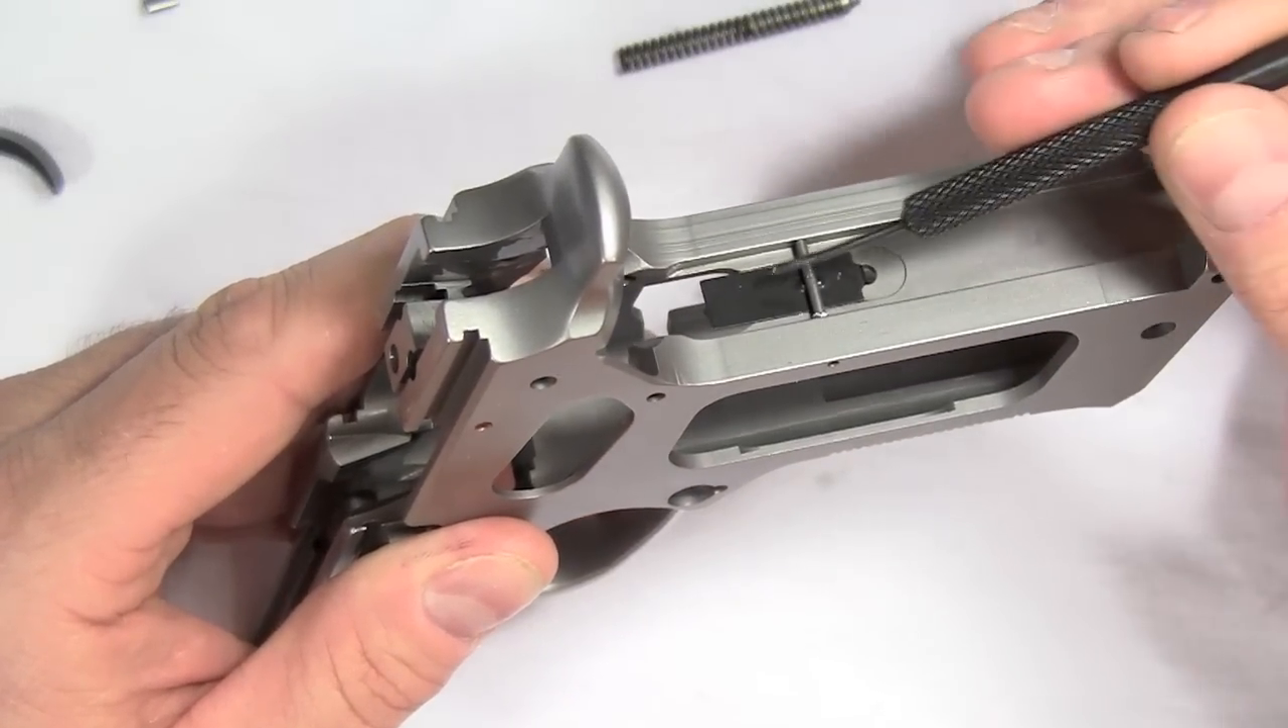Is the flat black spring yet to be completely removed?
Yes.